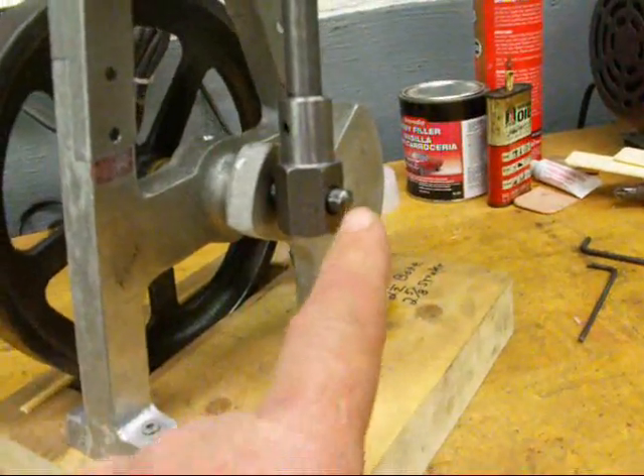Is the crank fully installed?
Yes.